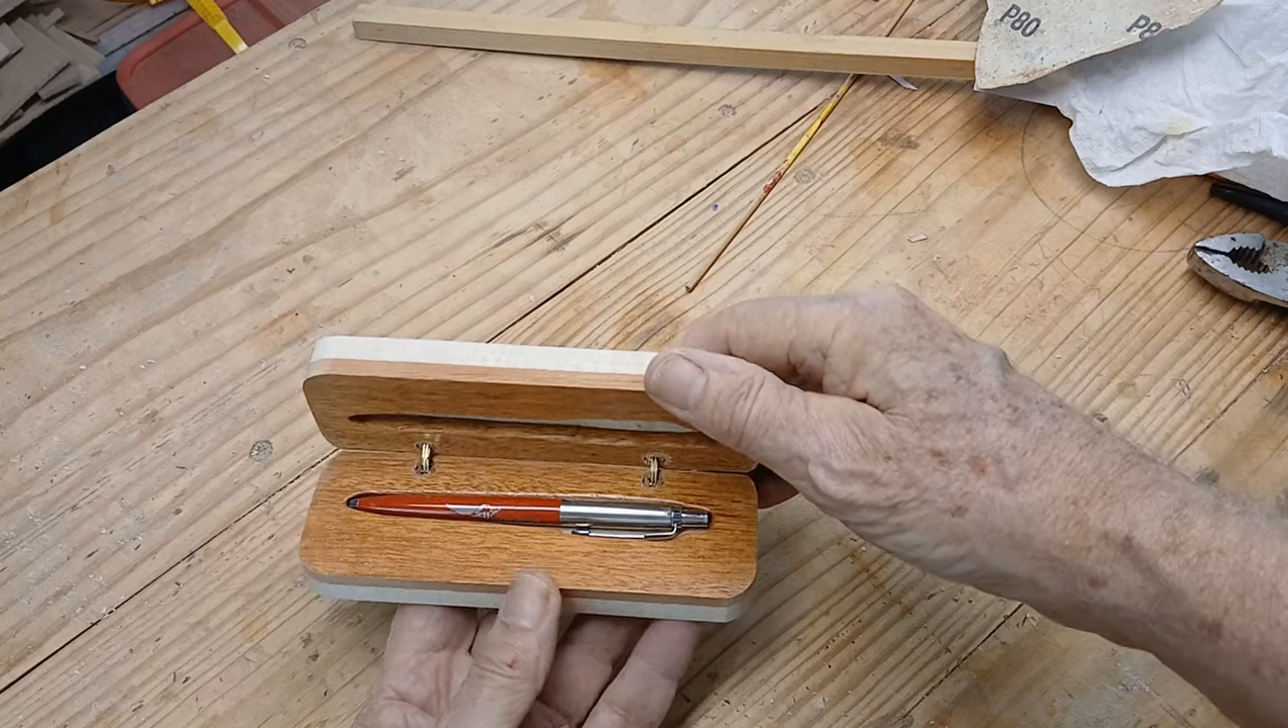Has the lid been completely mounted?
Yes.